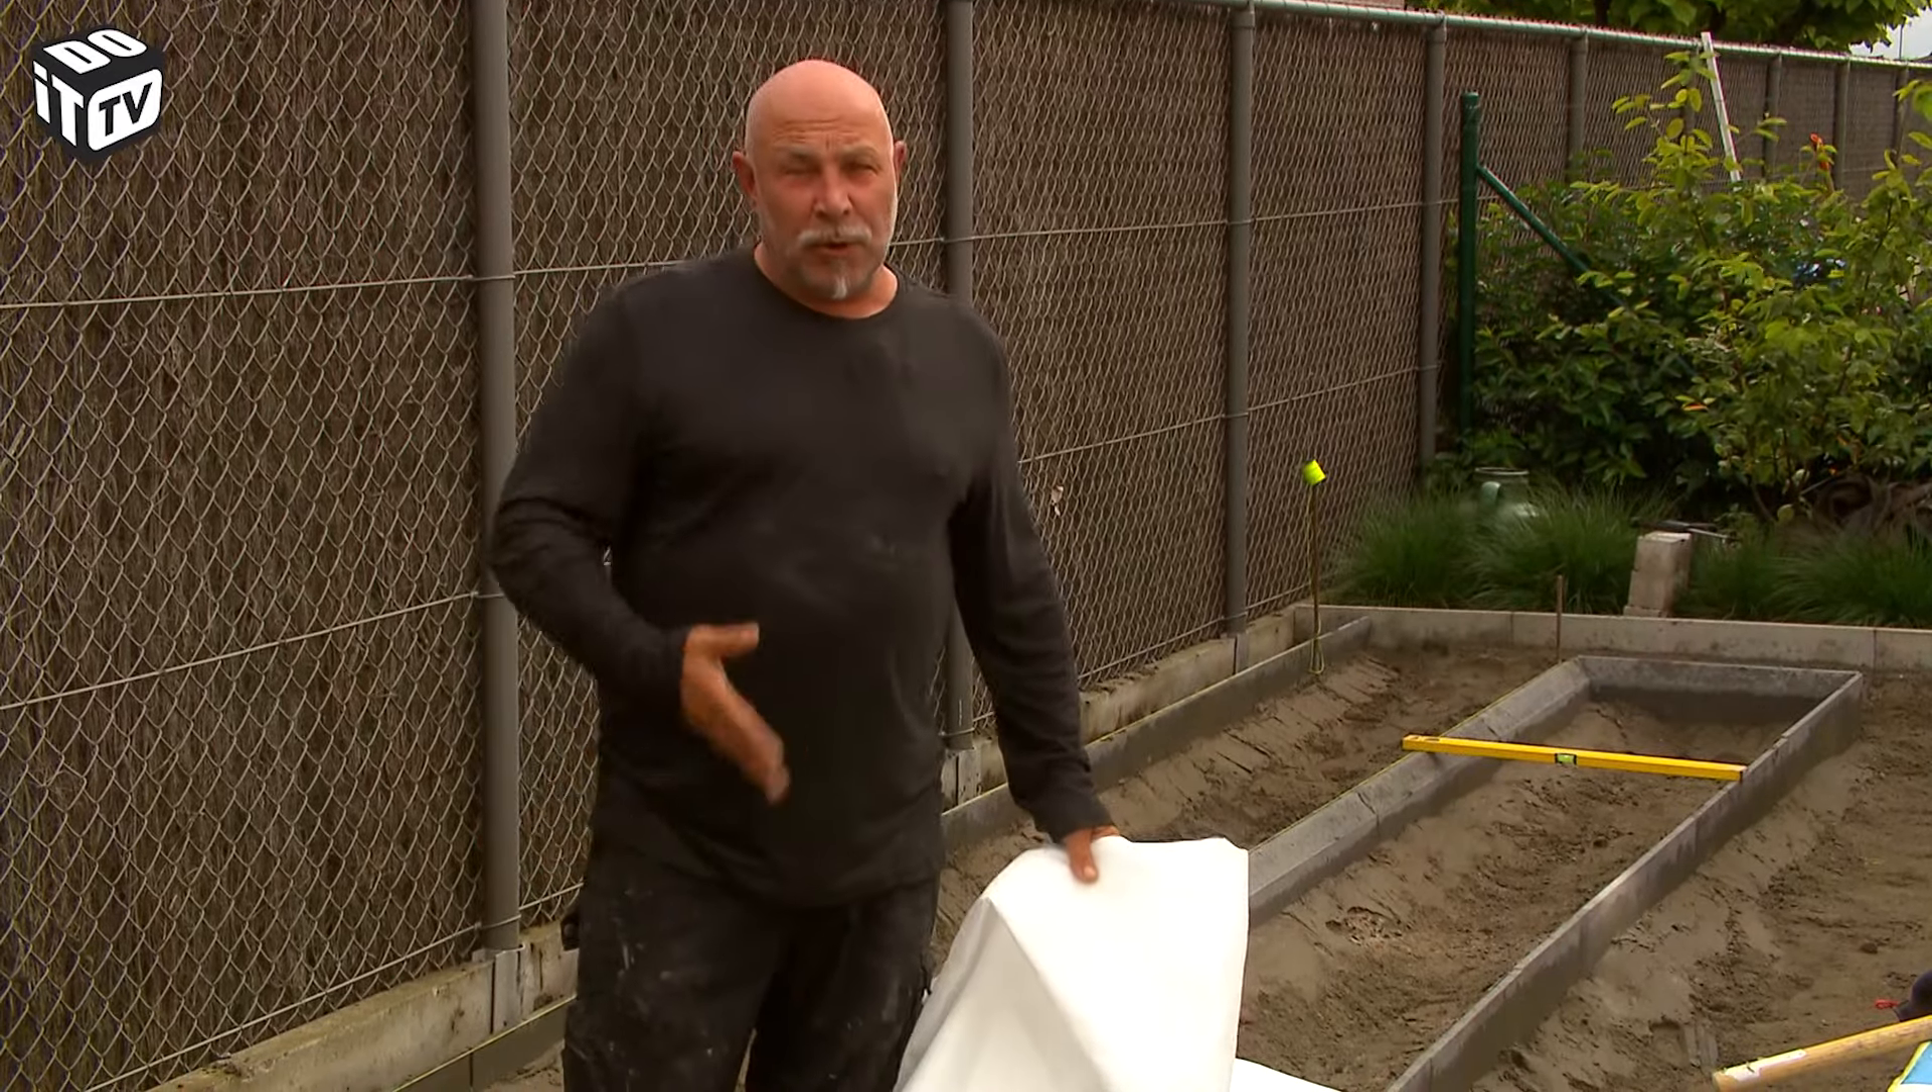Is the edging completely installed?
Yes.